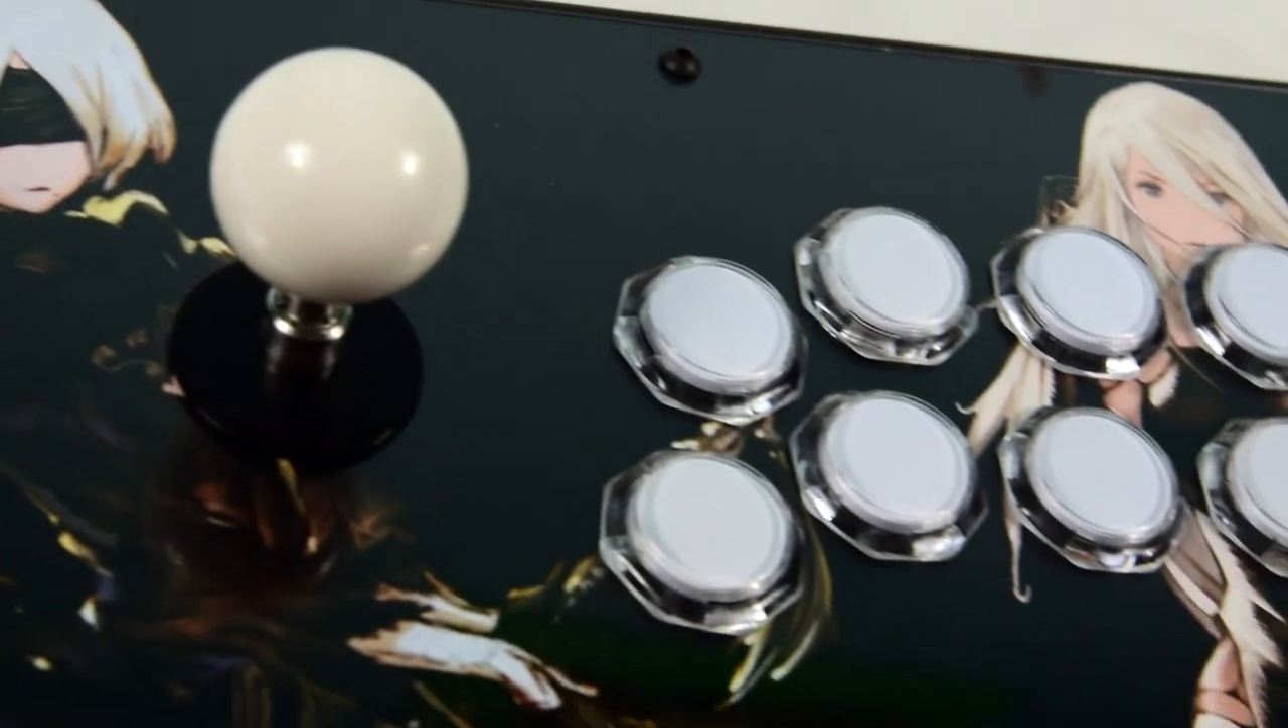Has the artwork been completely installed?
Yes.